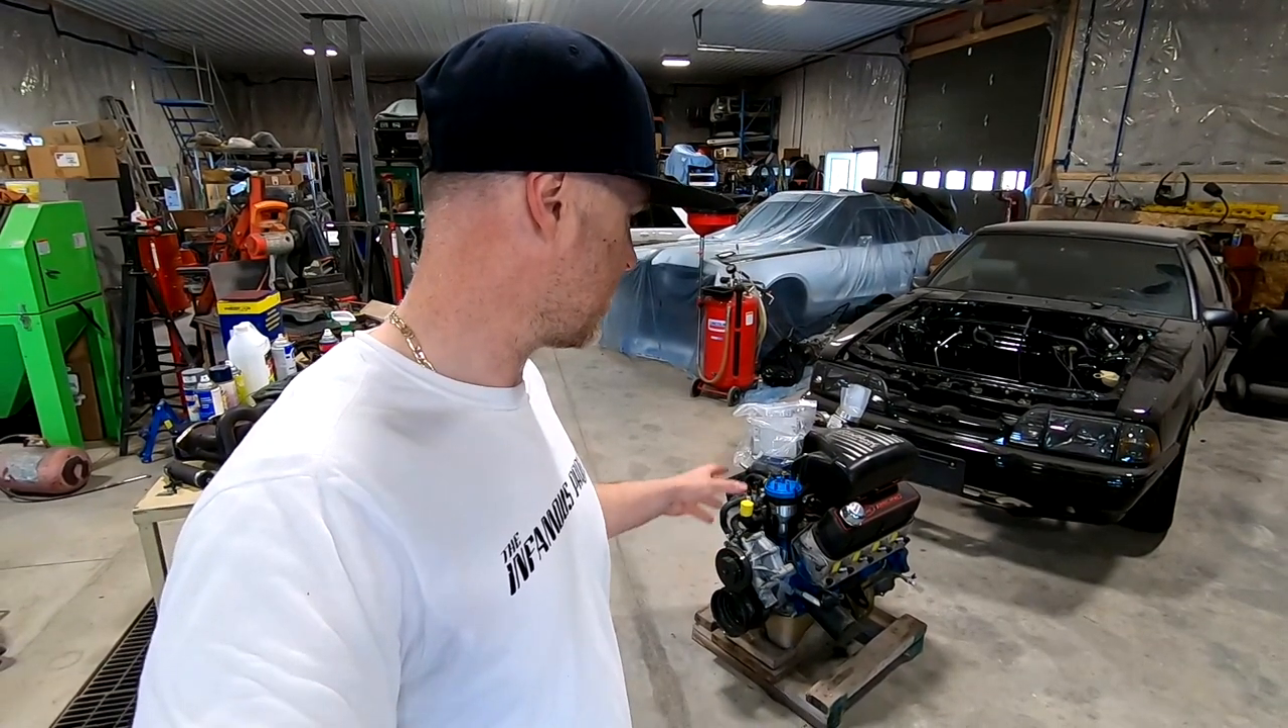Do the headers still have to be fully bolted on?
Yes.